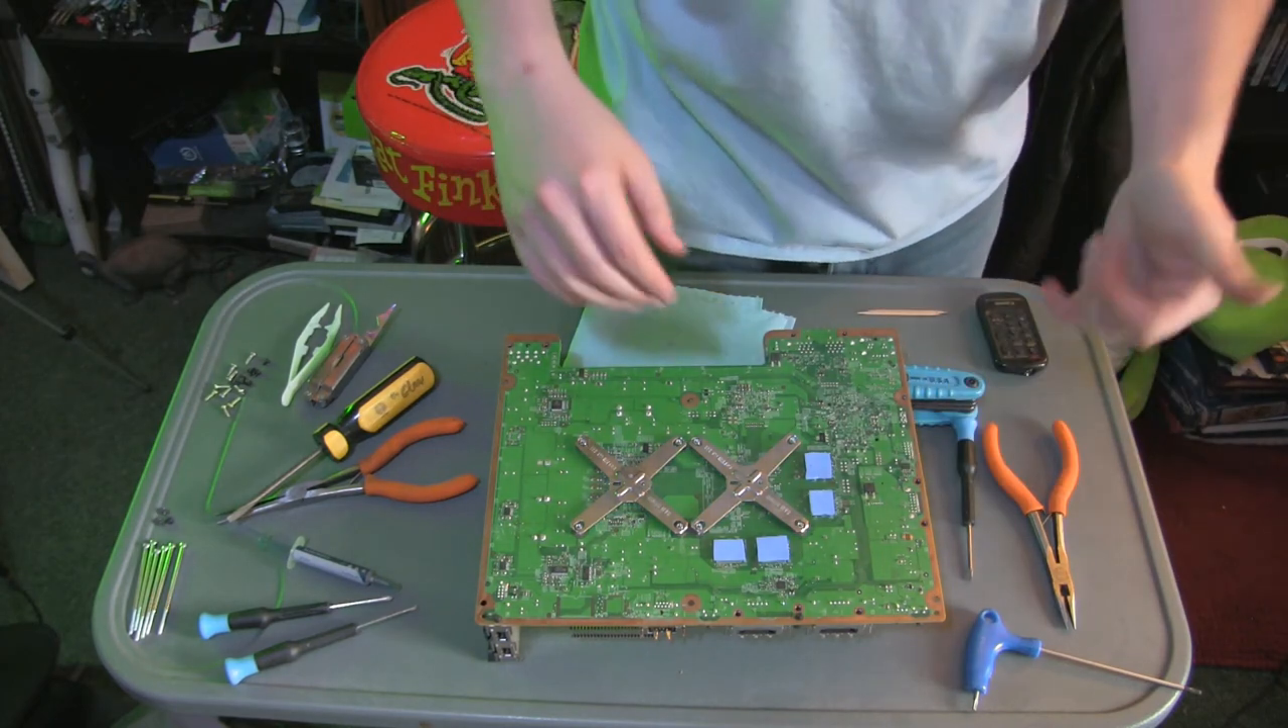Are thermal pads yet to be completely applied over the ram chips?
No.